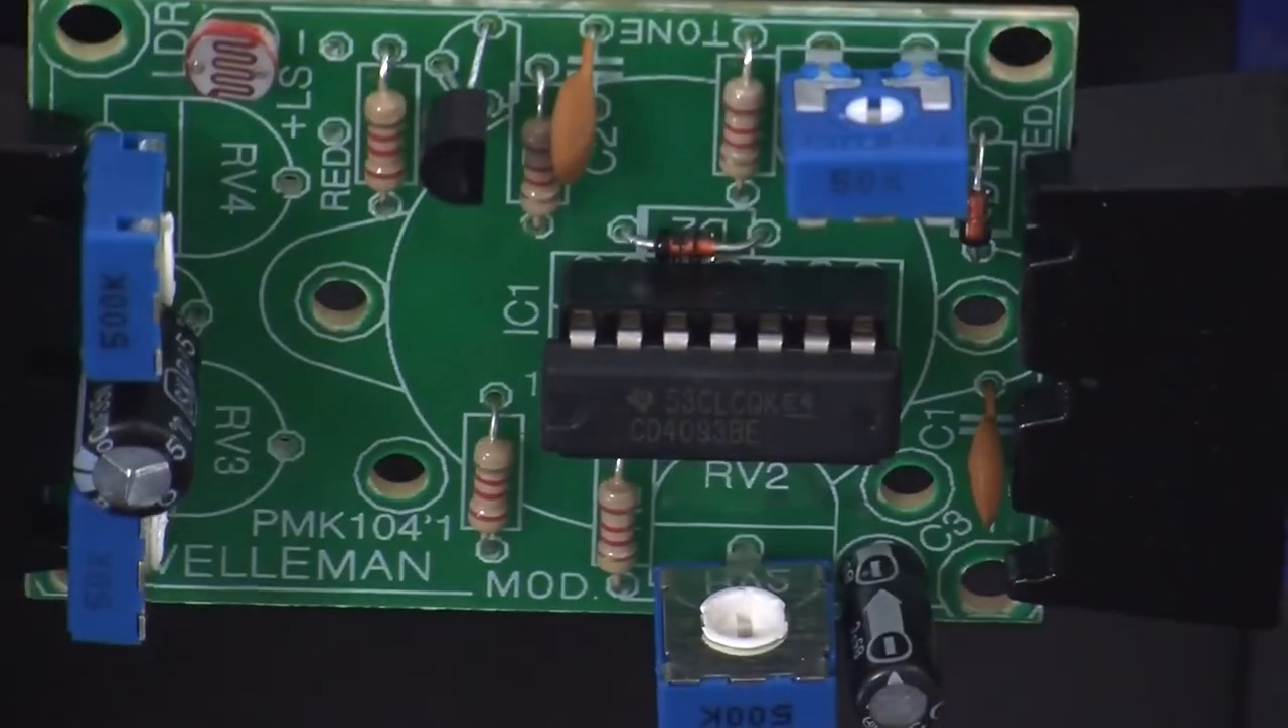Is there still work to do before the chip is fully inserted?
No.